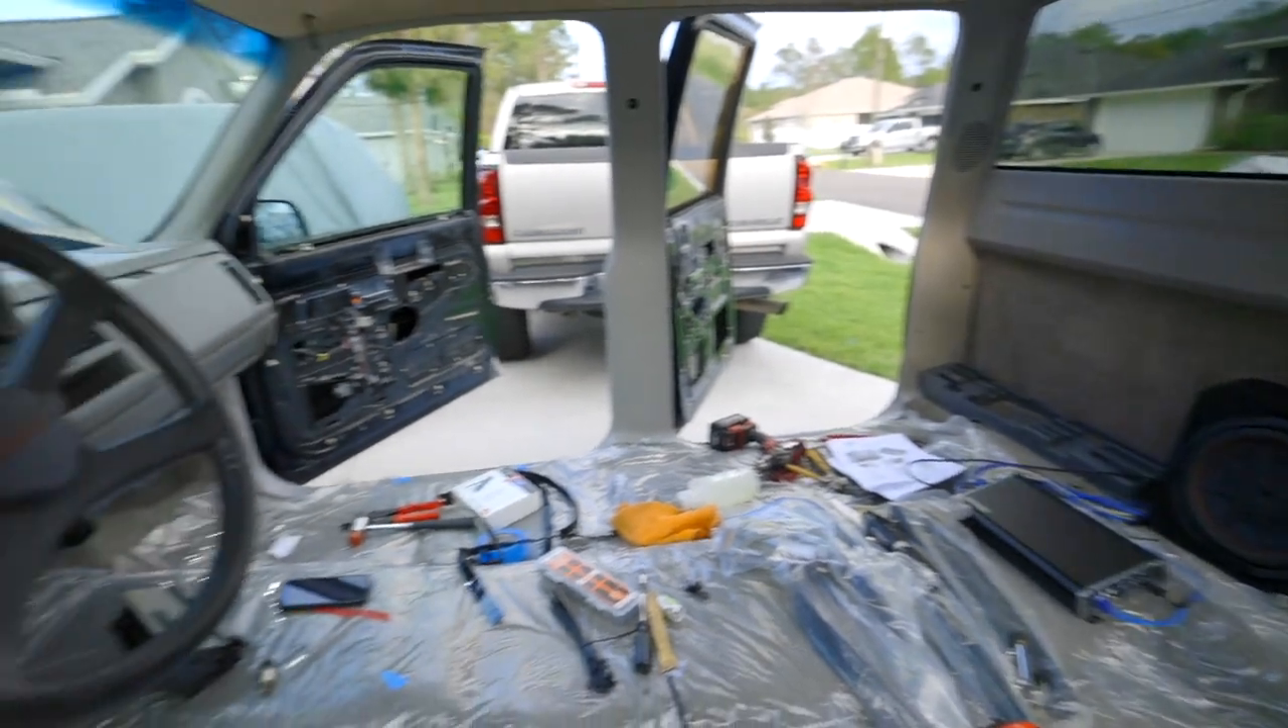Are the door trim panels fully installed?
No.